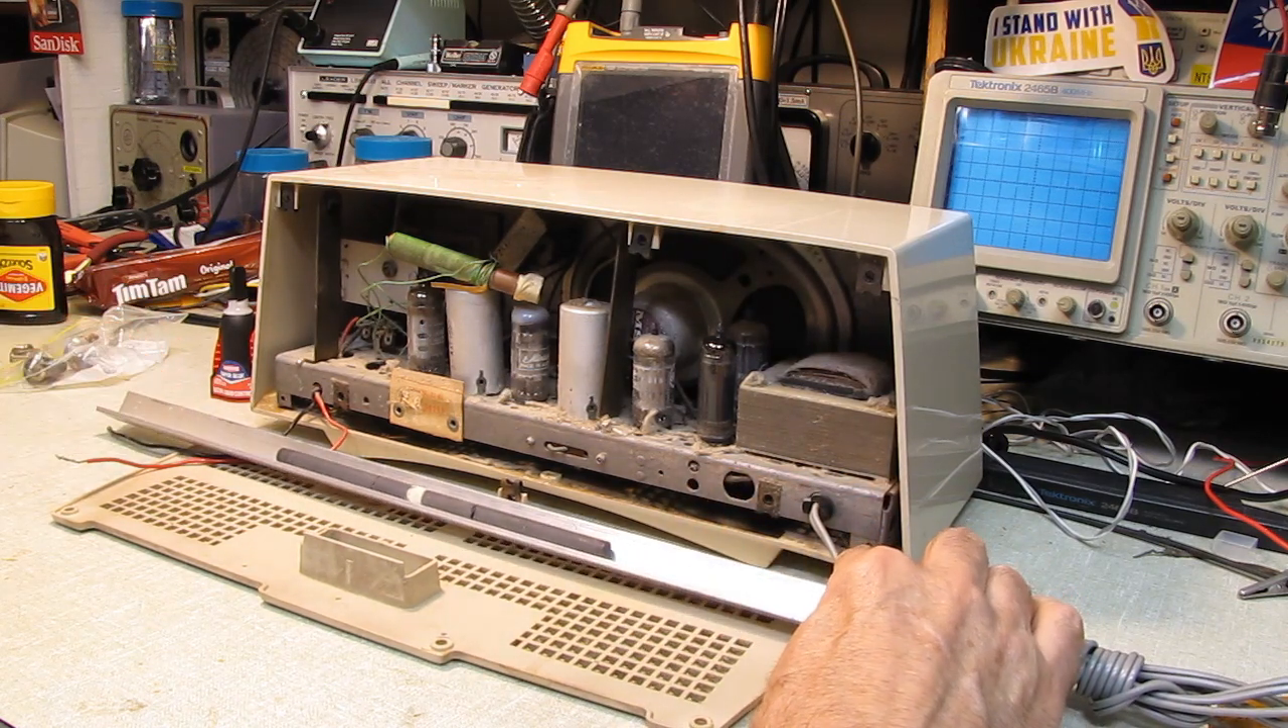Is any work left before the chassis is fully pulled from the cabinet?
Yes.